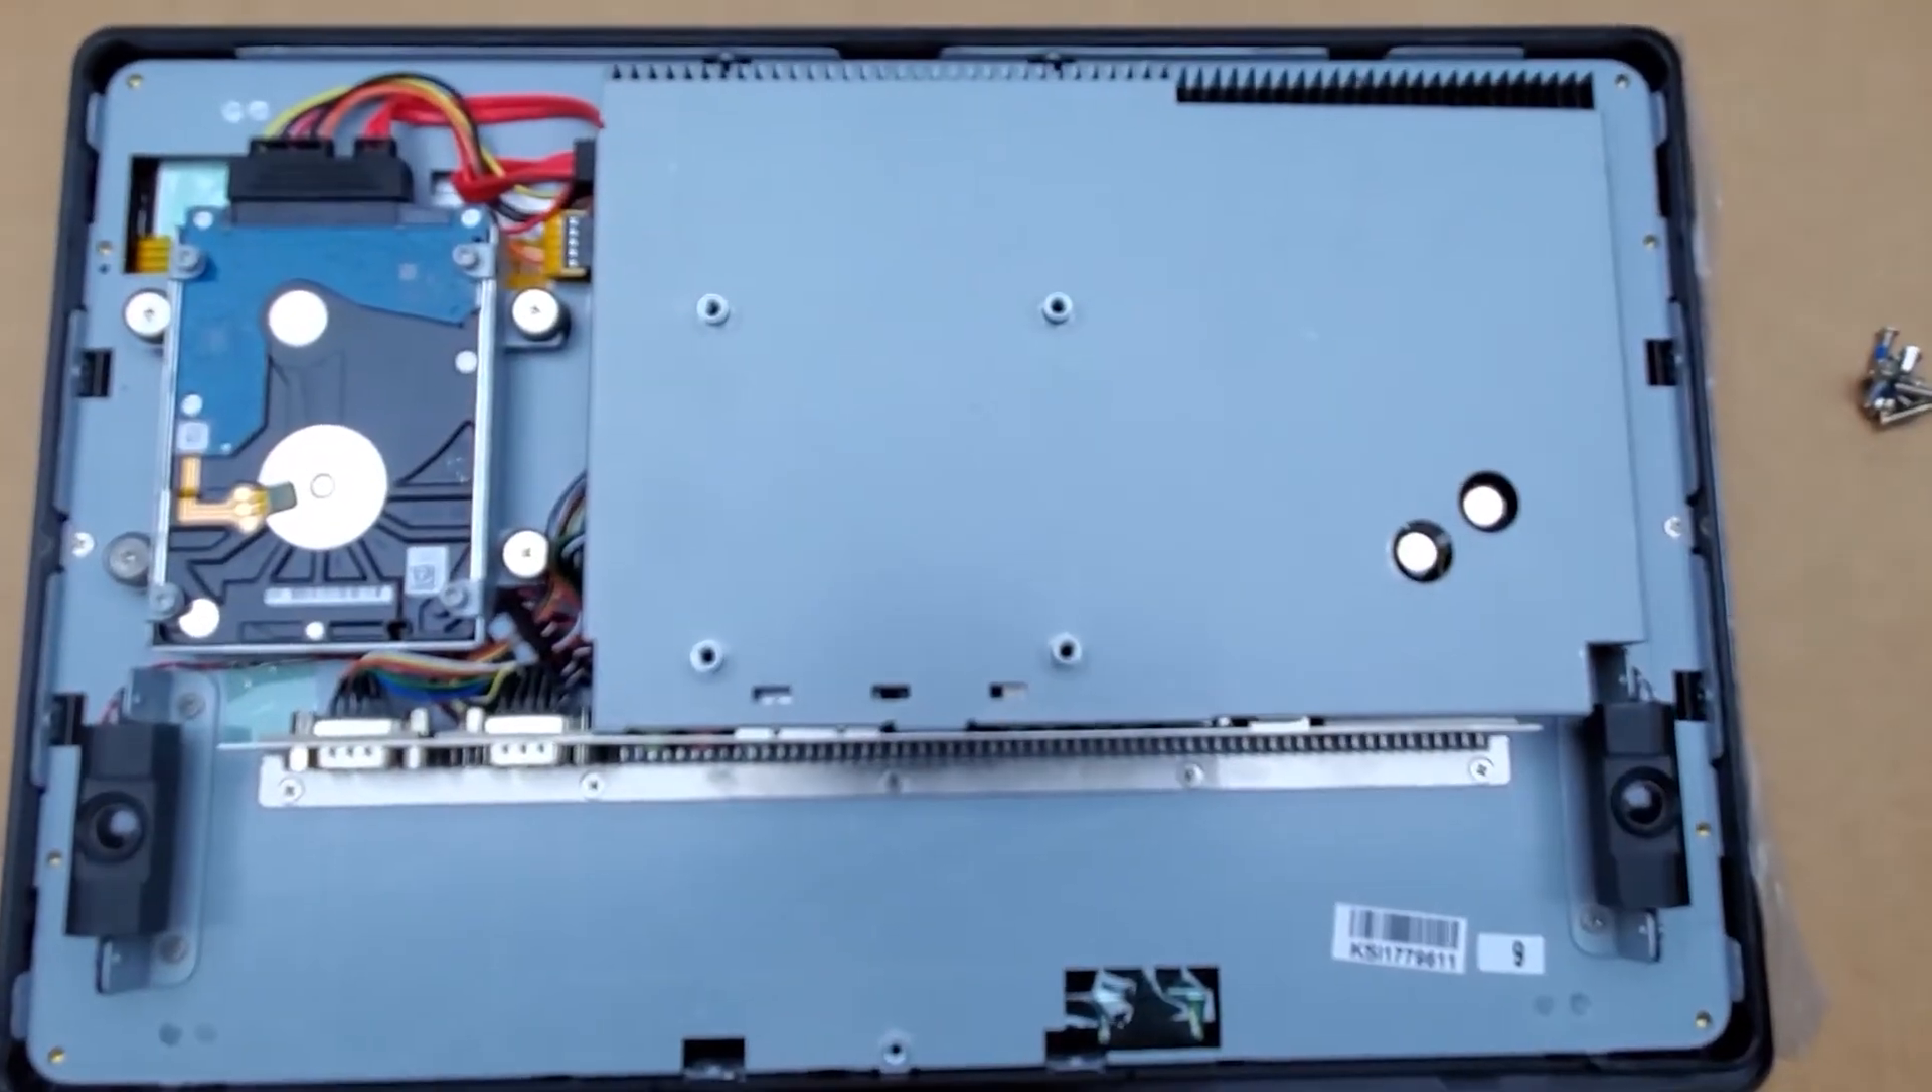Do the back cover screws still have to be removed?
No.